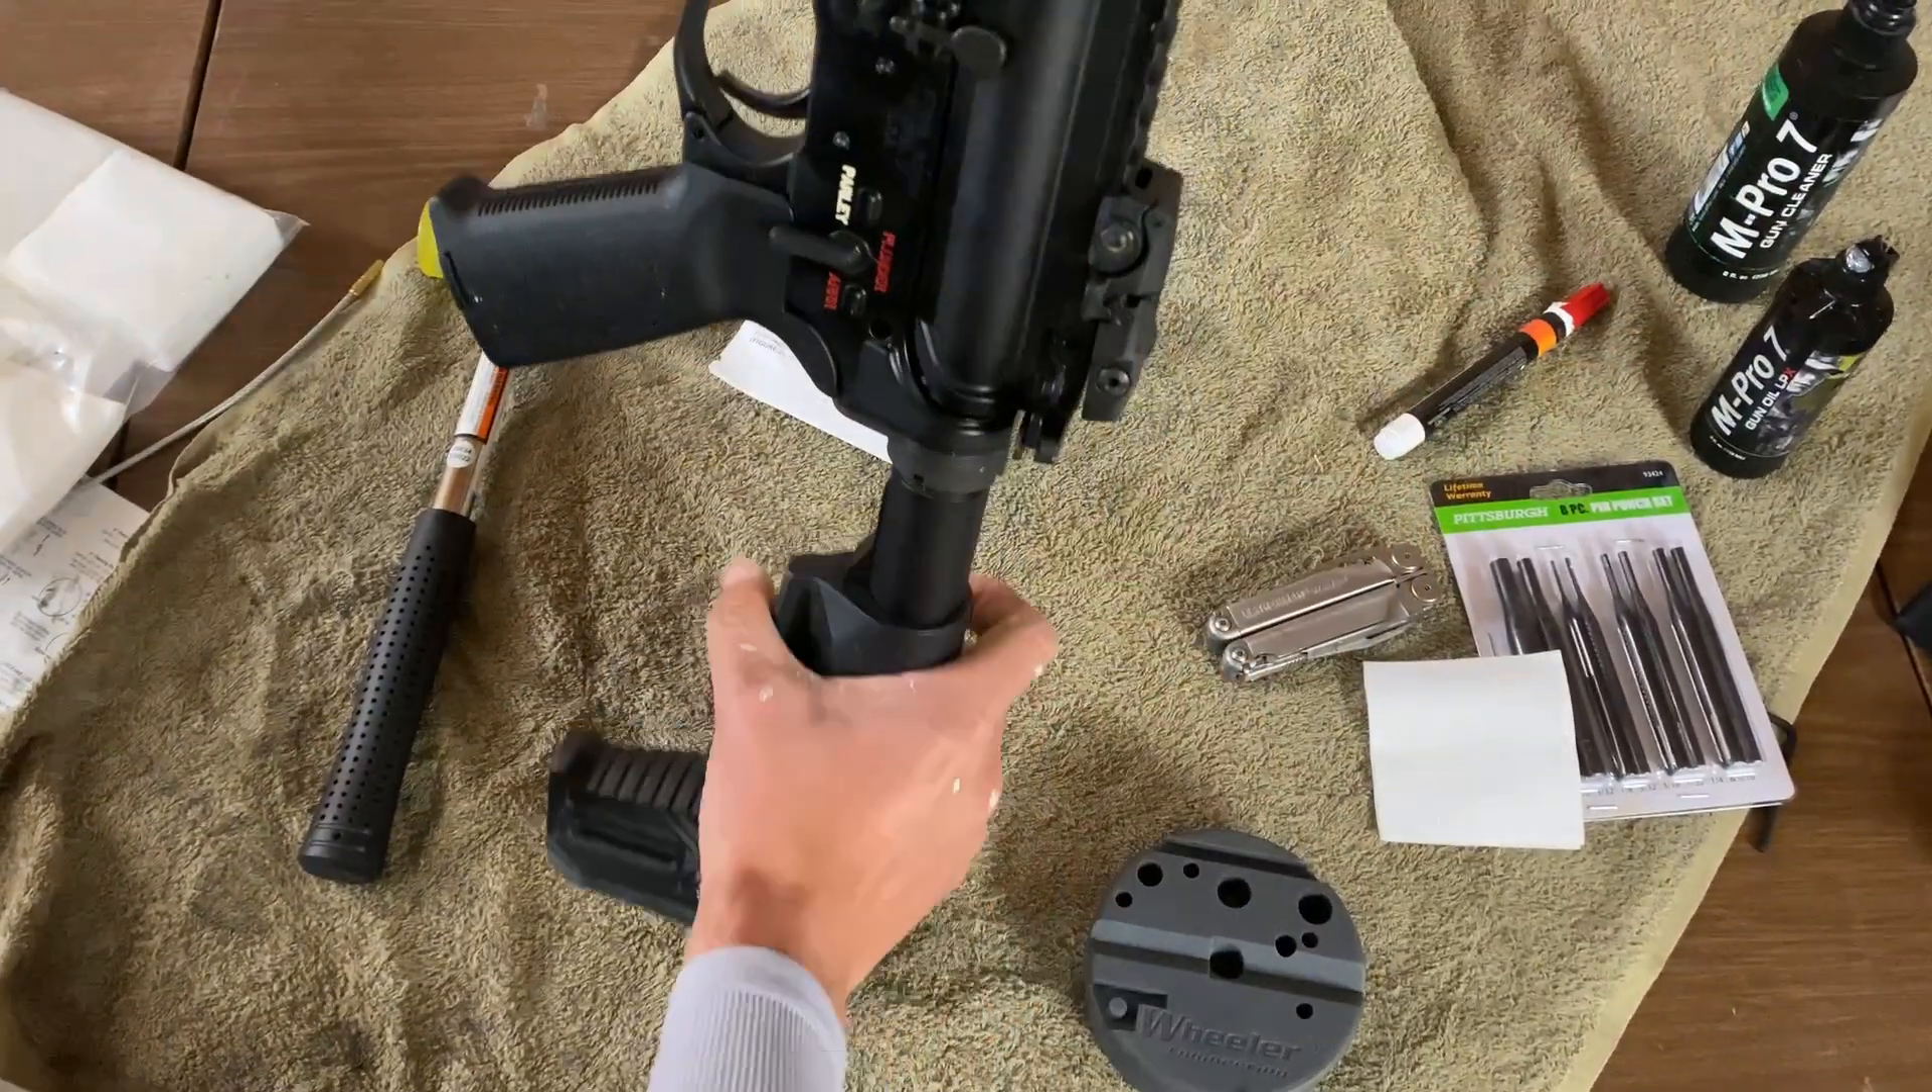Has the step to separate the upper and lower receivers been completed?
No.